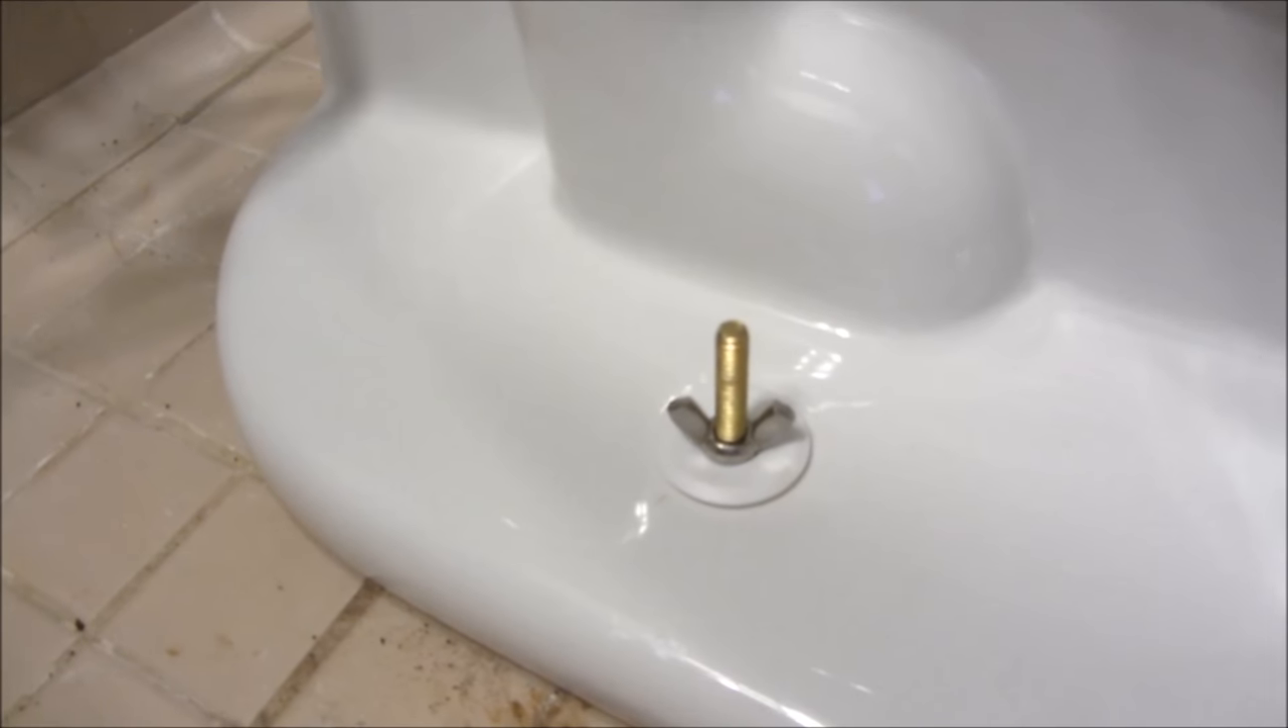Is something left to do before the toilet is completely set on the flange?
No.